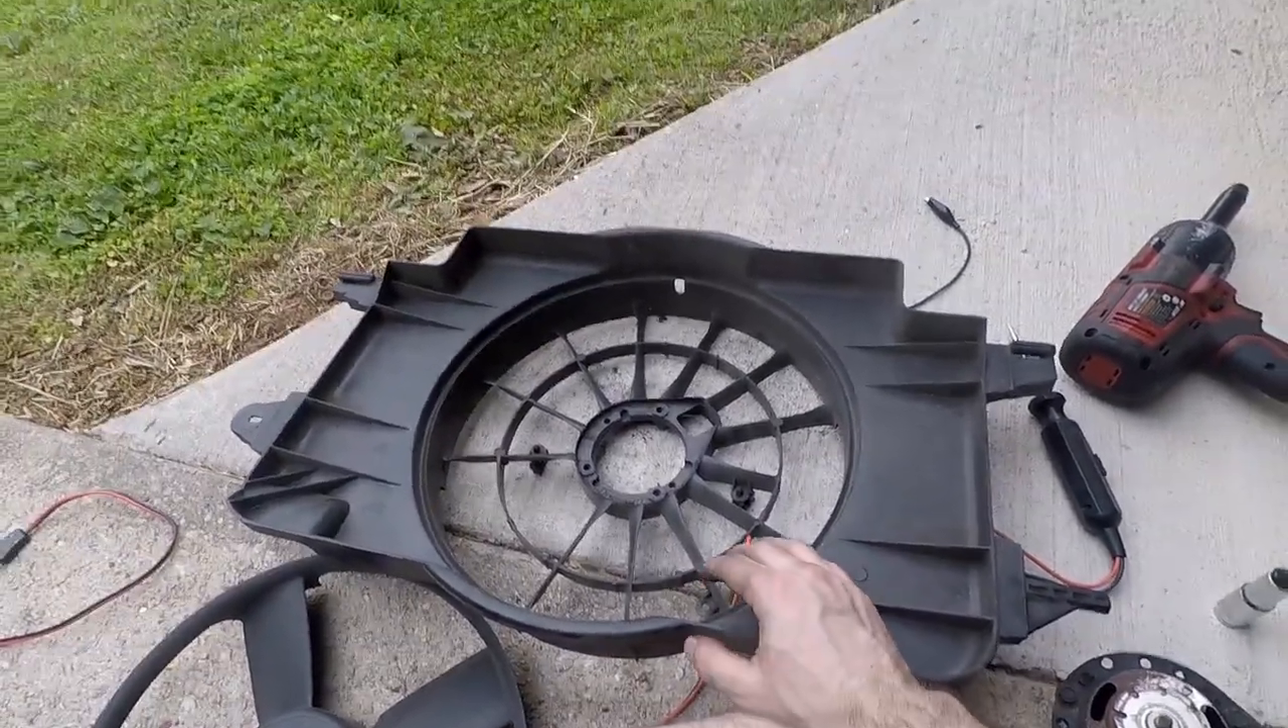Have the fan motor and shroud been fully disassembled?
Yes.